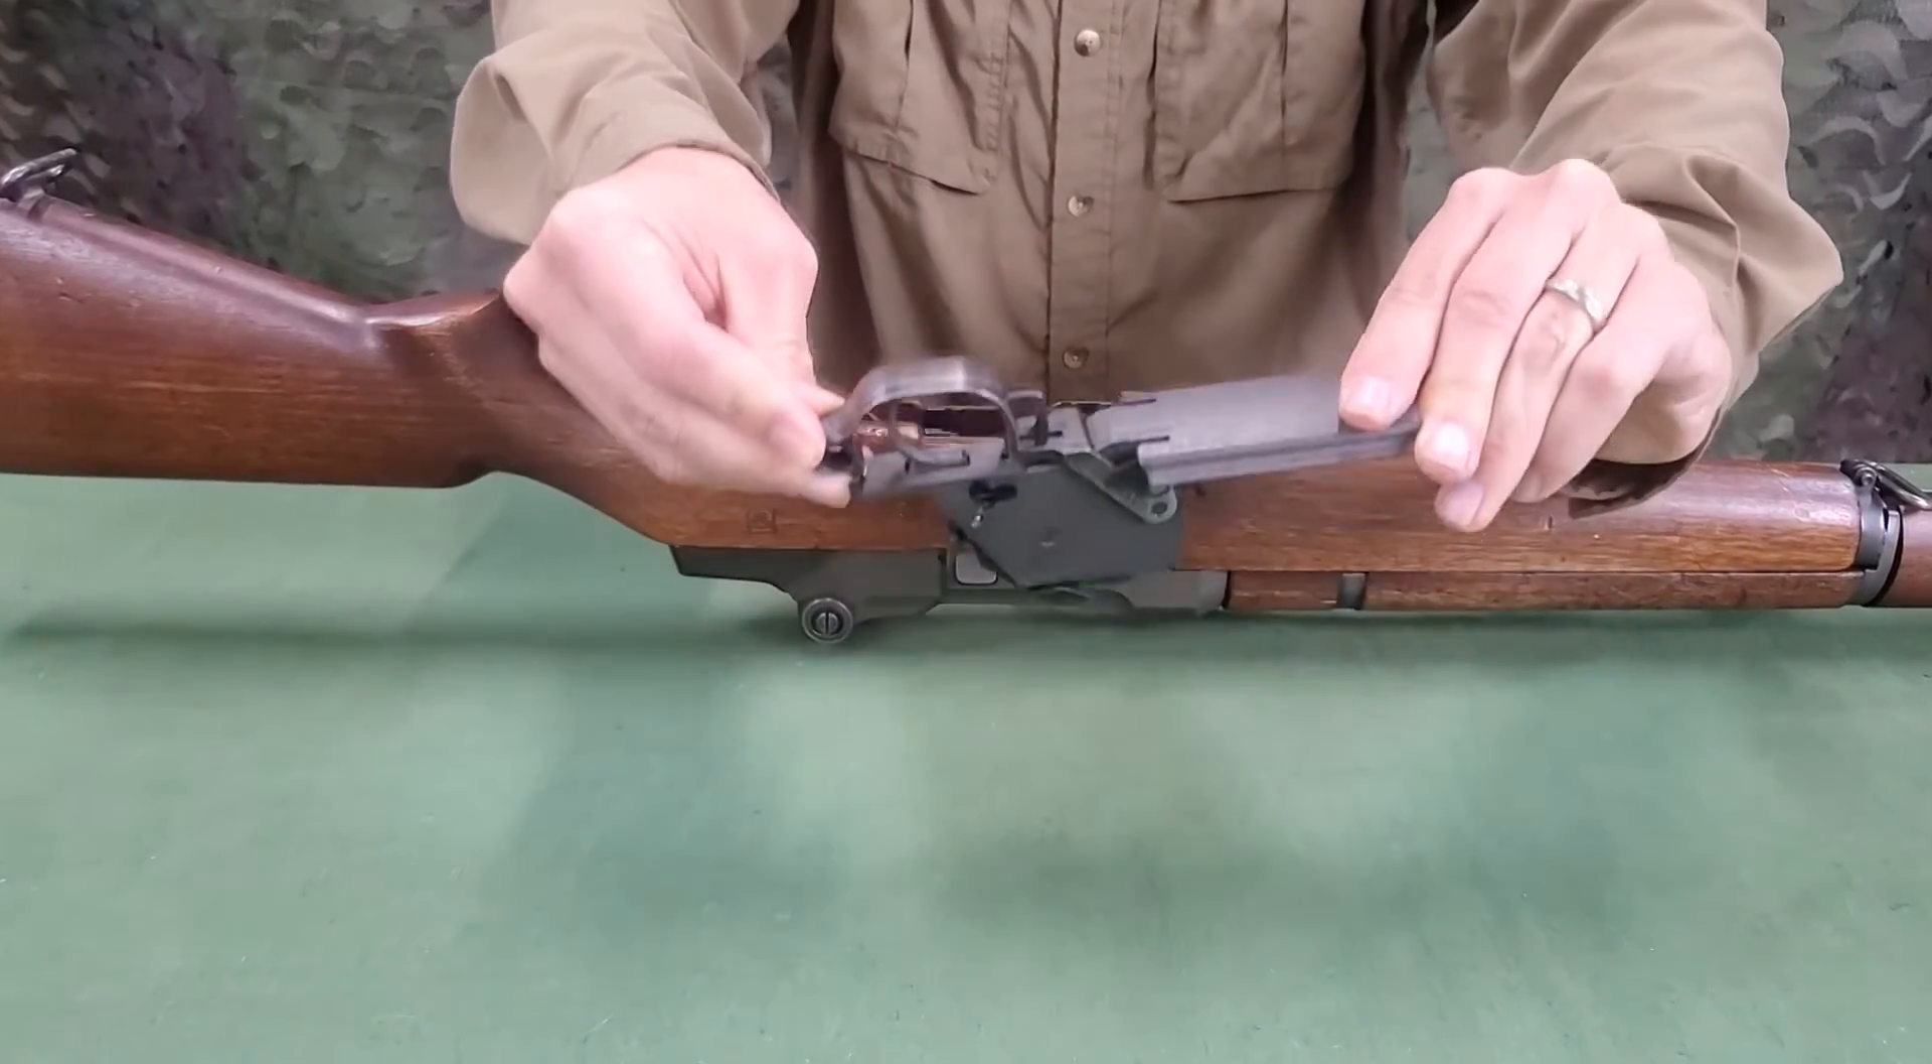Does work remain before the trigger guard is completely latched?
Yes.